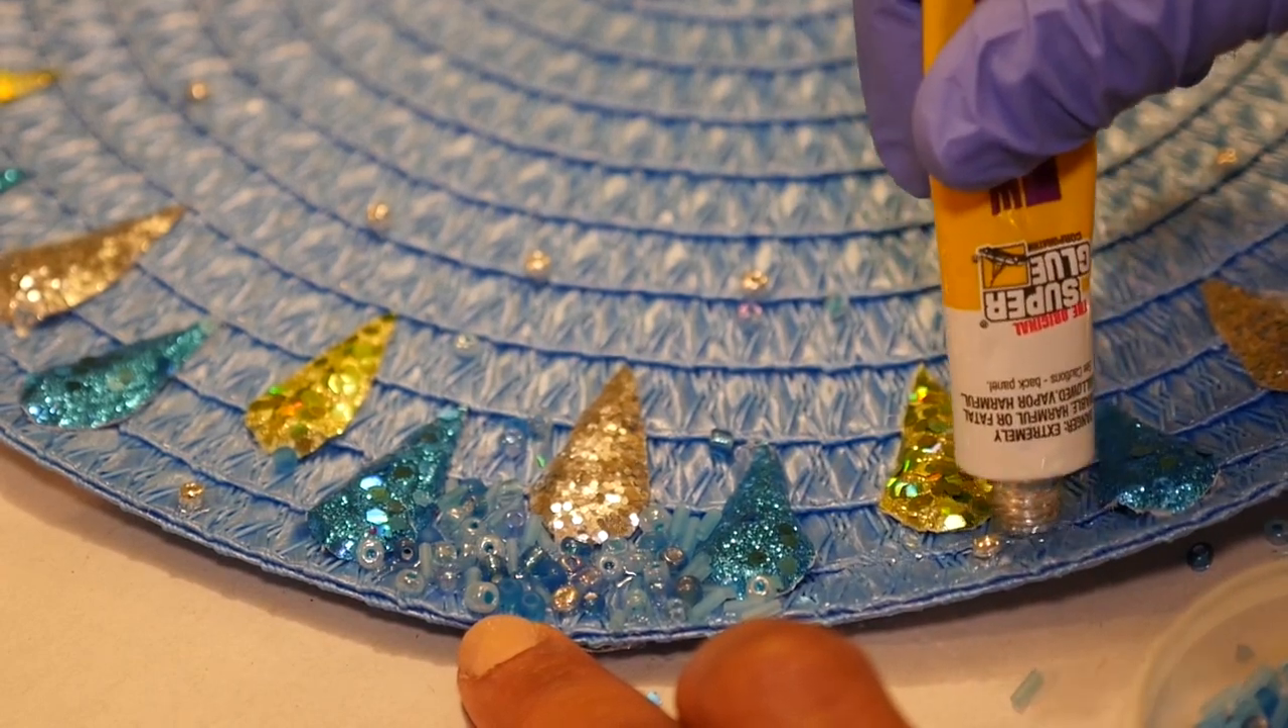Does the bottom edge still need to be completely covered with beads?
Yes.